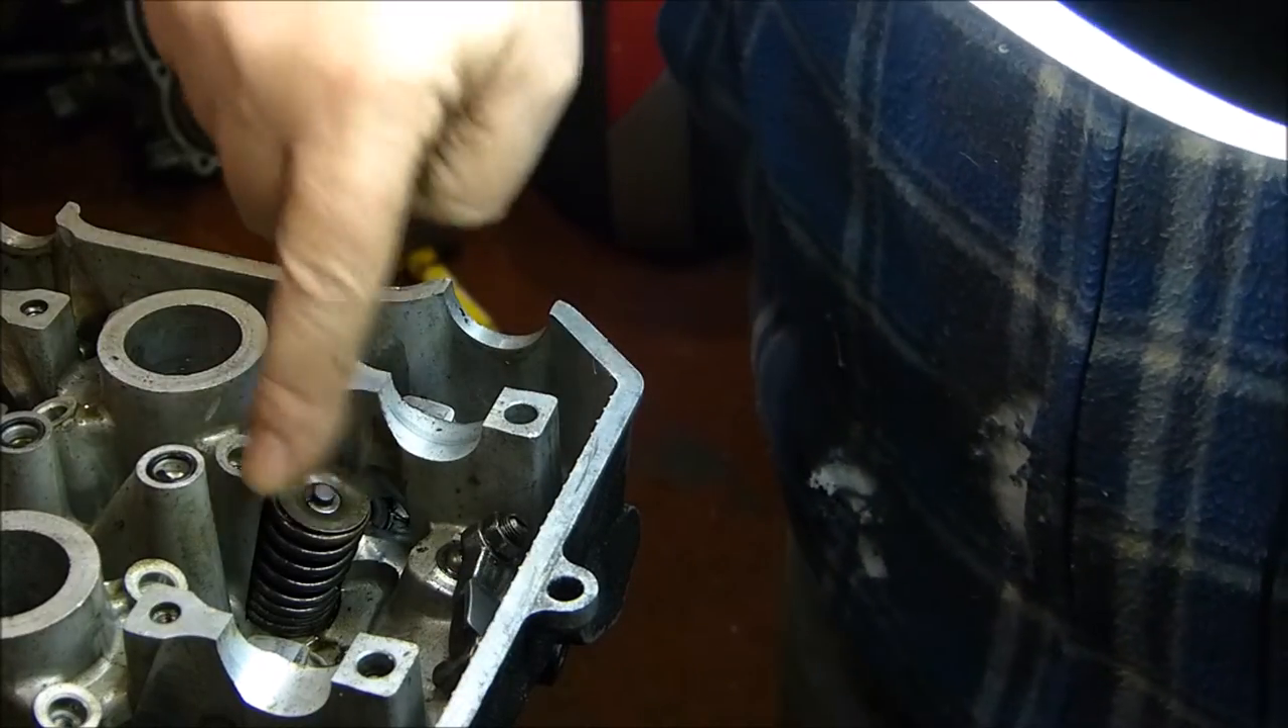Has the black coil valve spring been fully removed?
No.